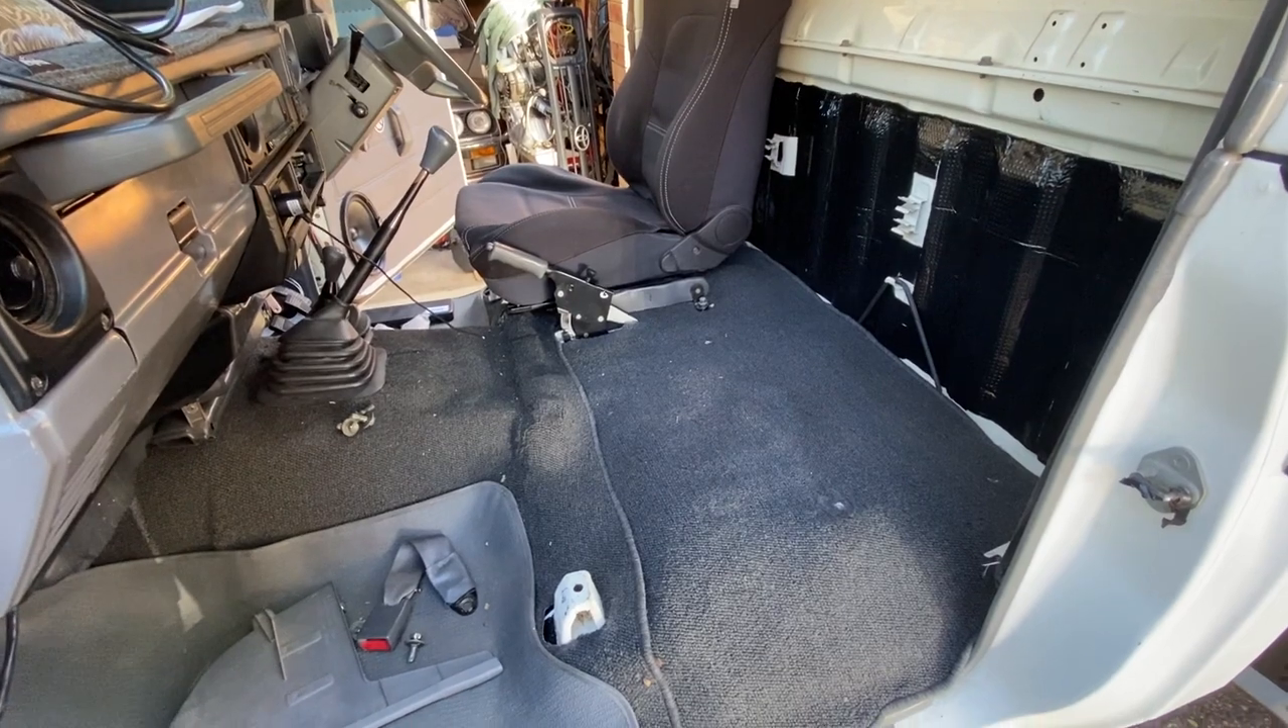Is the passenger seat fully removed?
Yes.